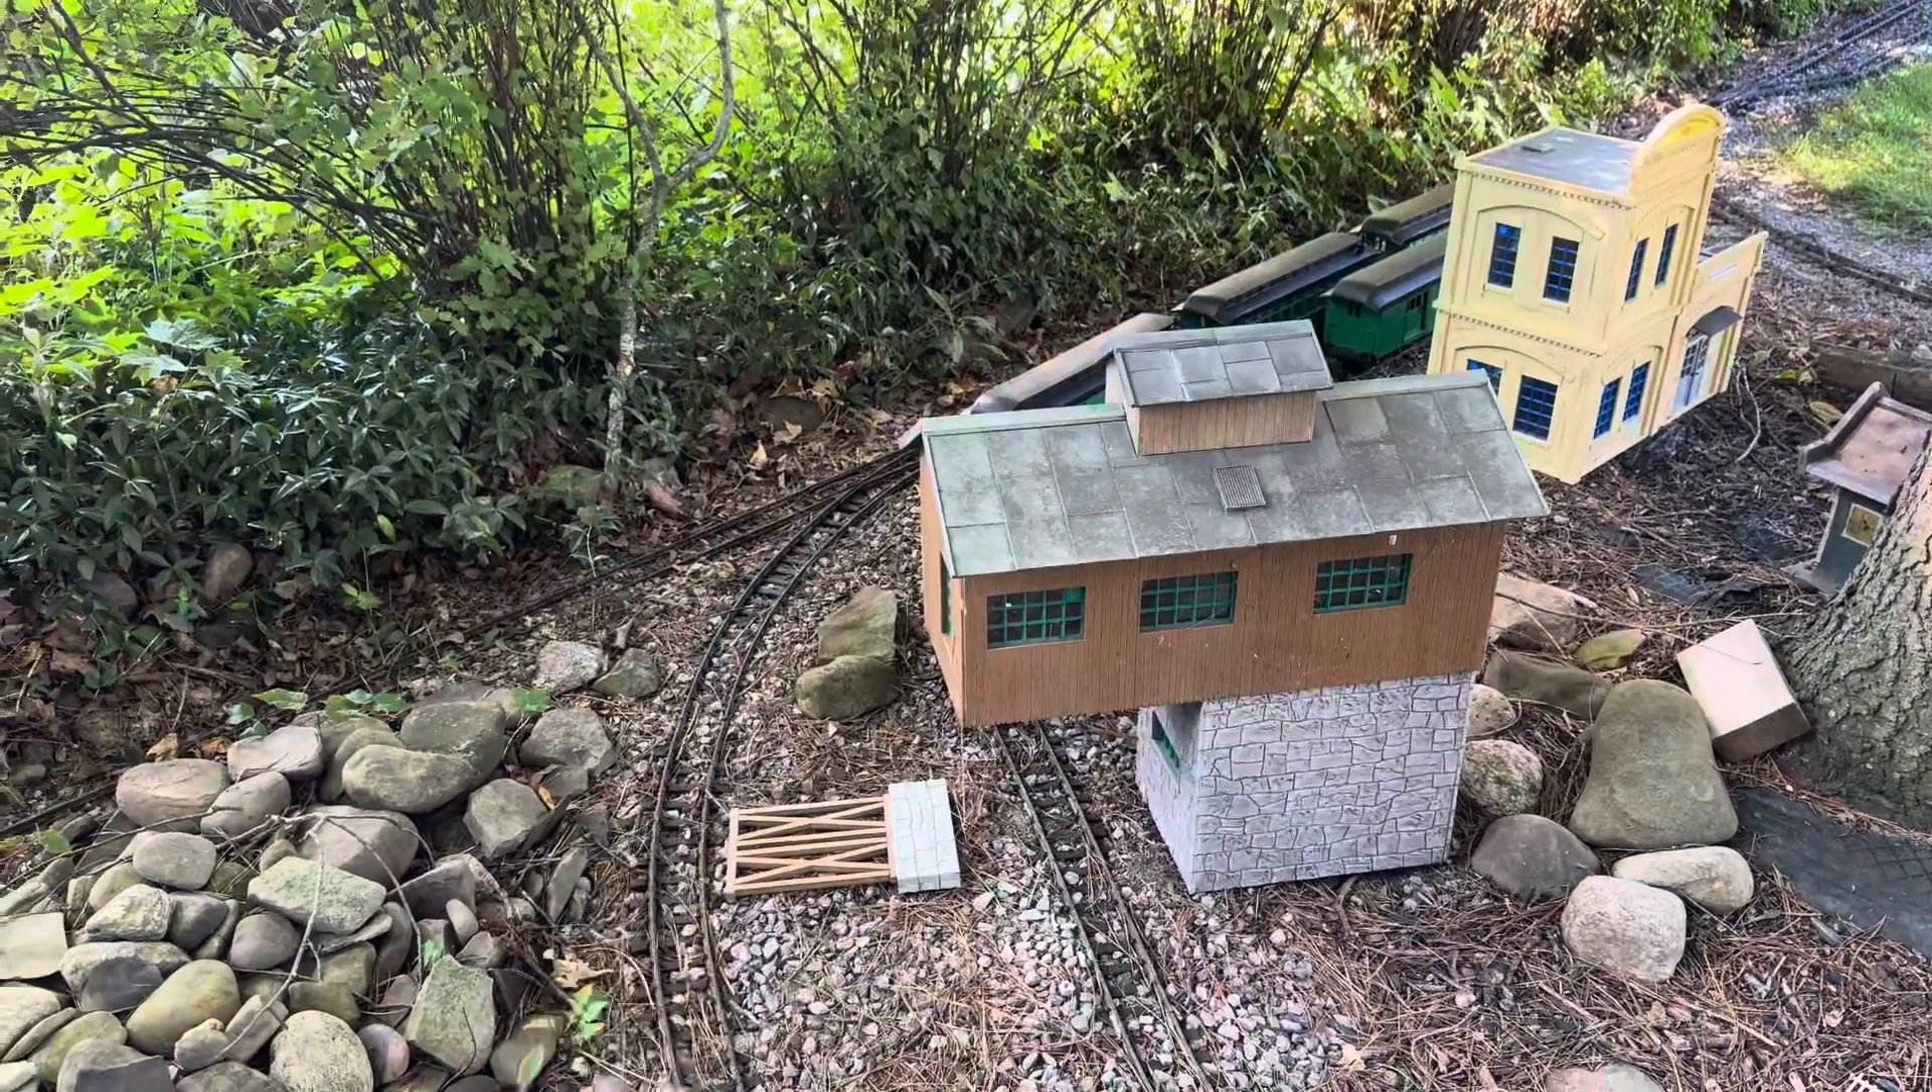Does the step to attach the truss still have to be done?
Yes.